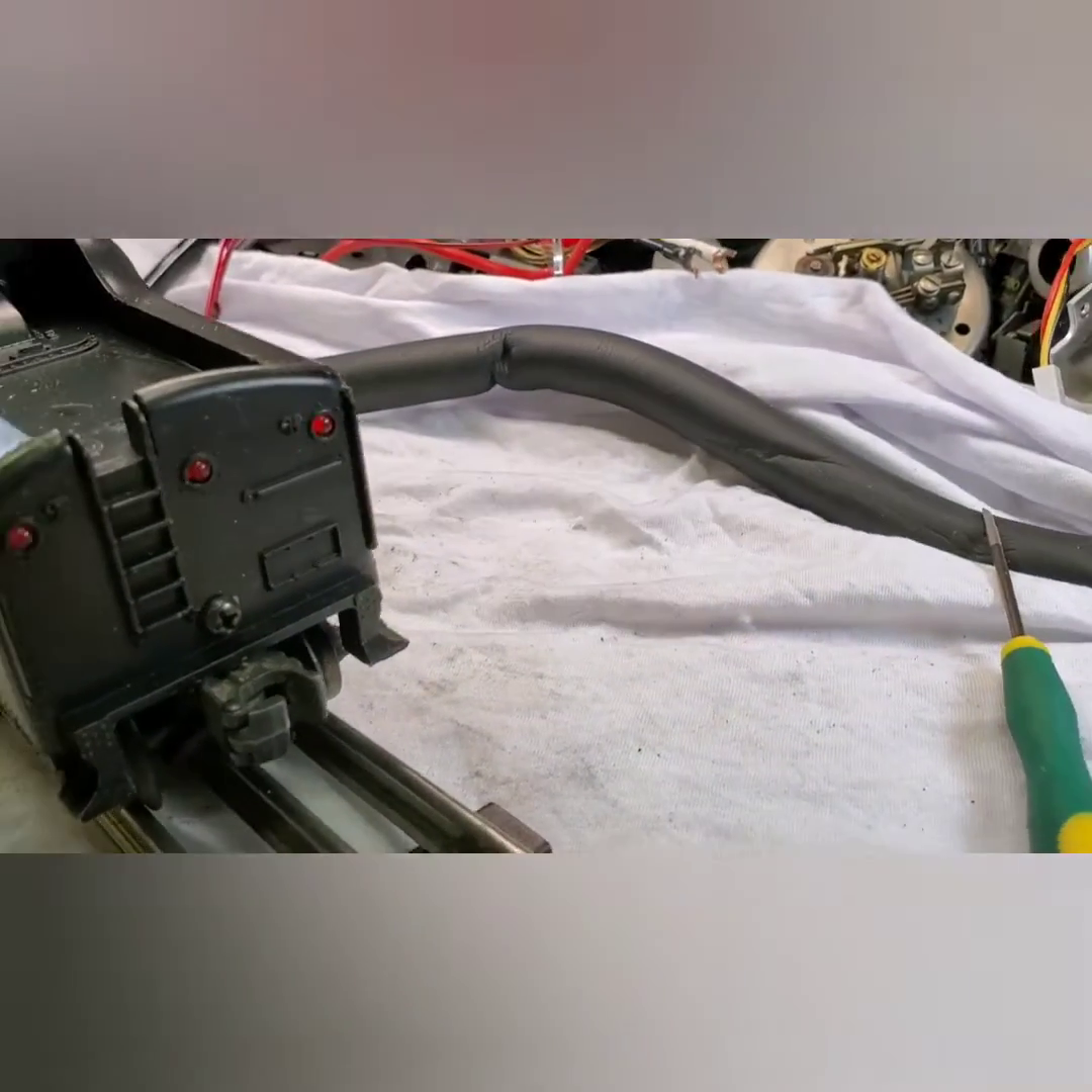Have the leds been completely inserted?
Yes.